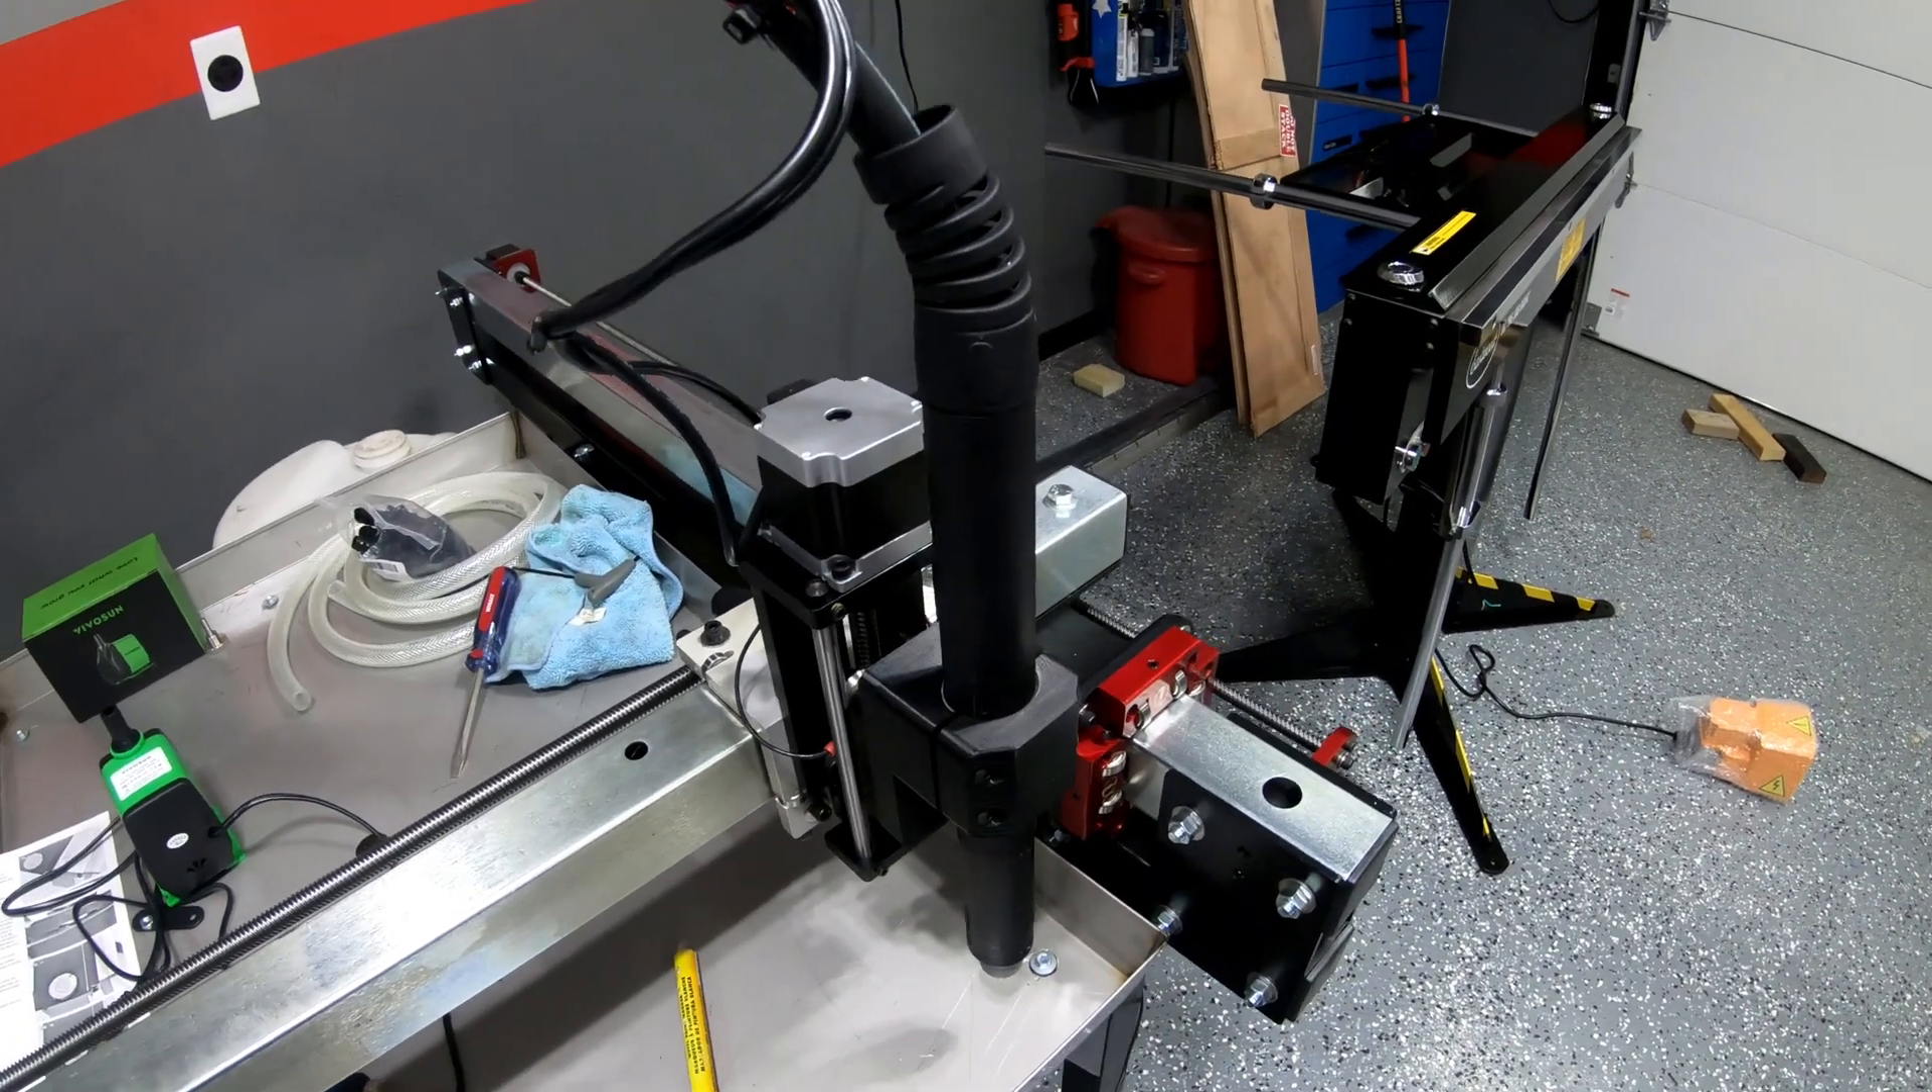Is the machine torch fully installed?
Yes.